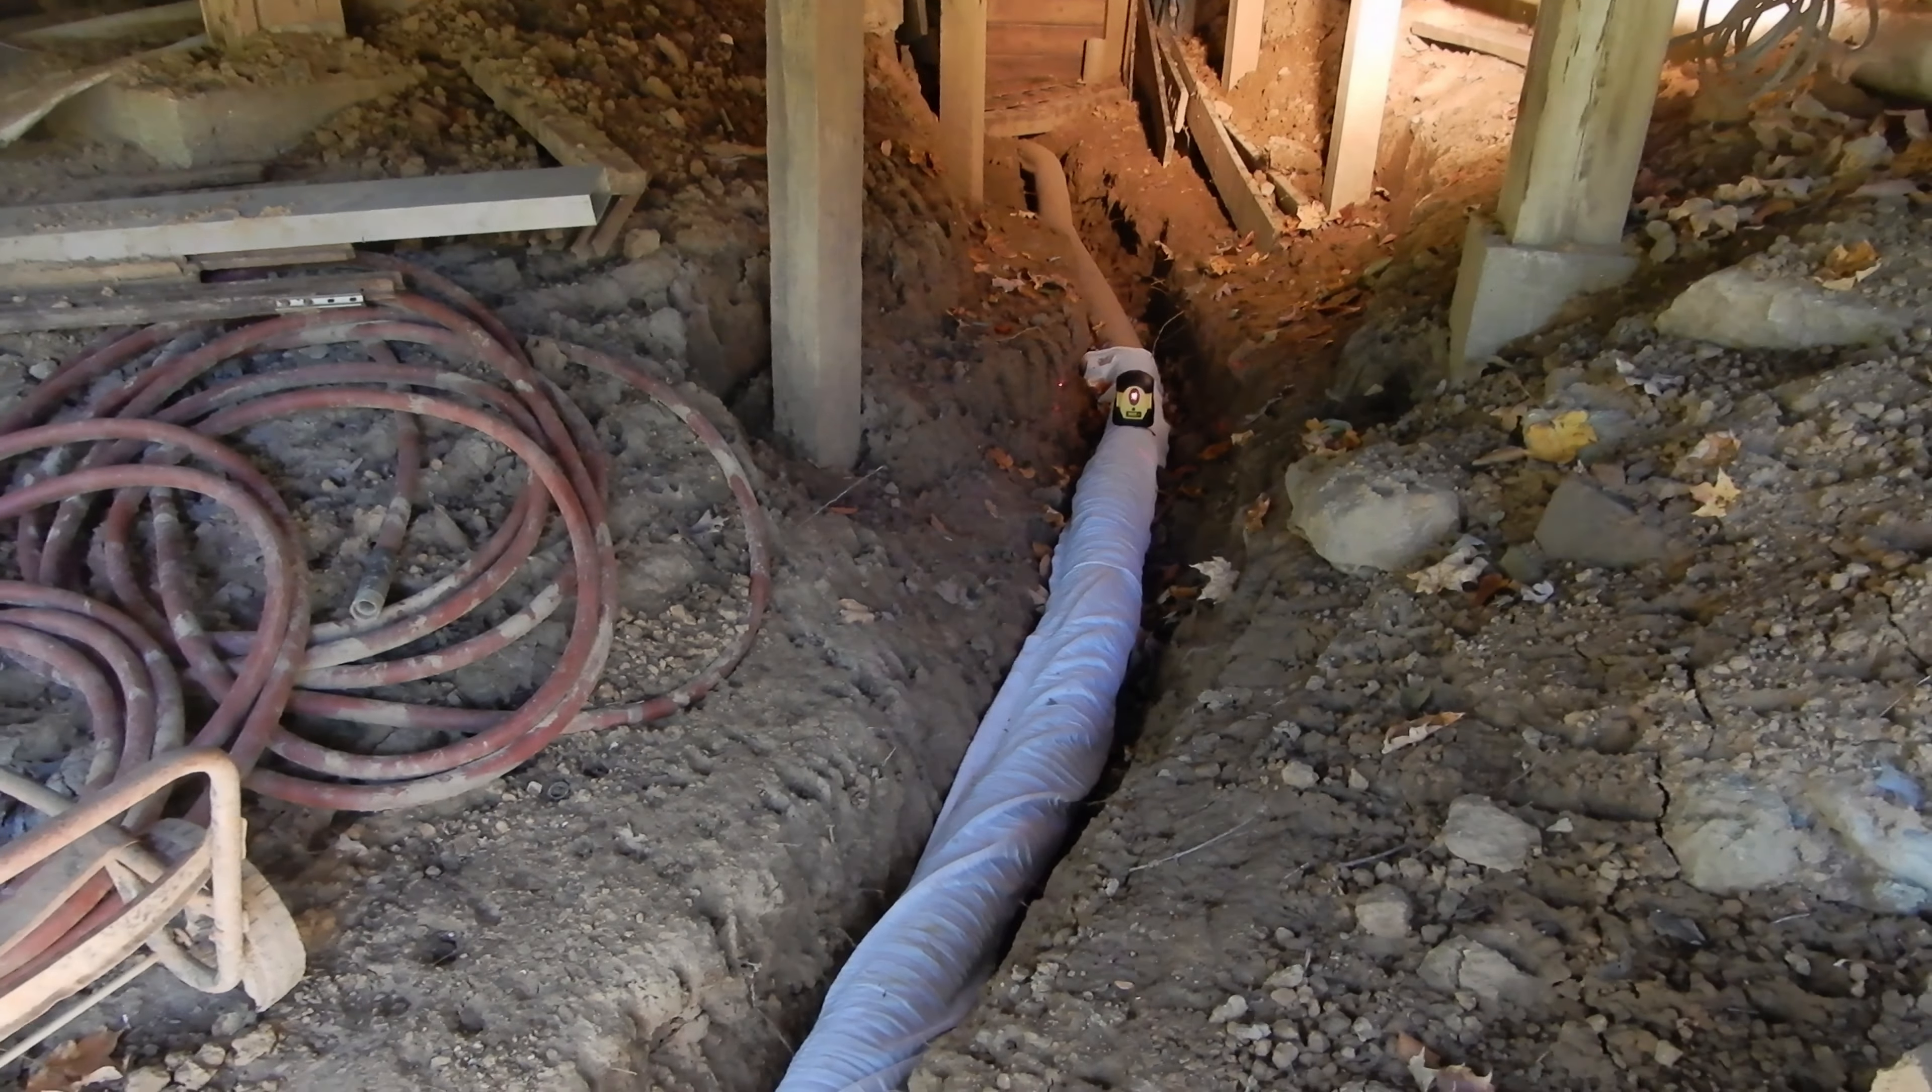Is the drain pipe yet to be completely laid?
No.